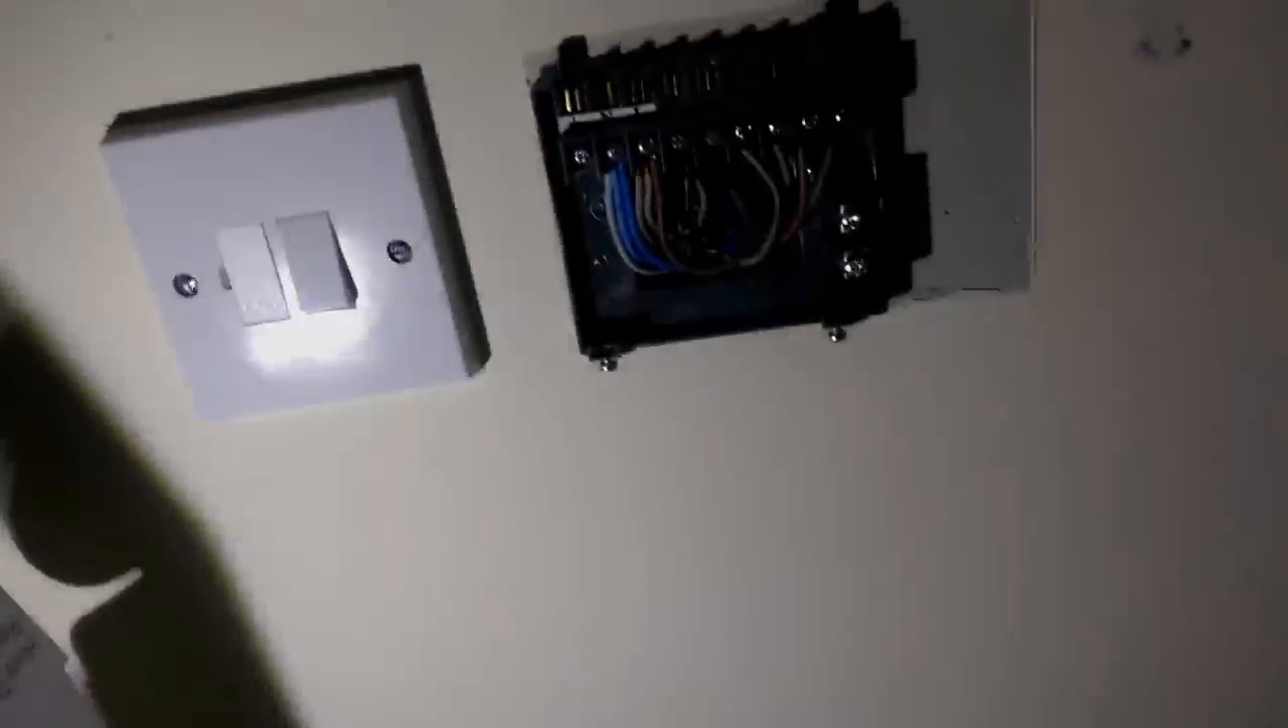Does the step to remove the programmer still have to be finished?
No.